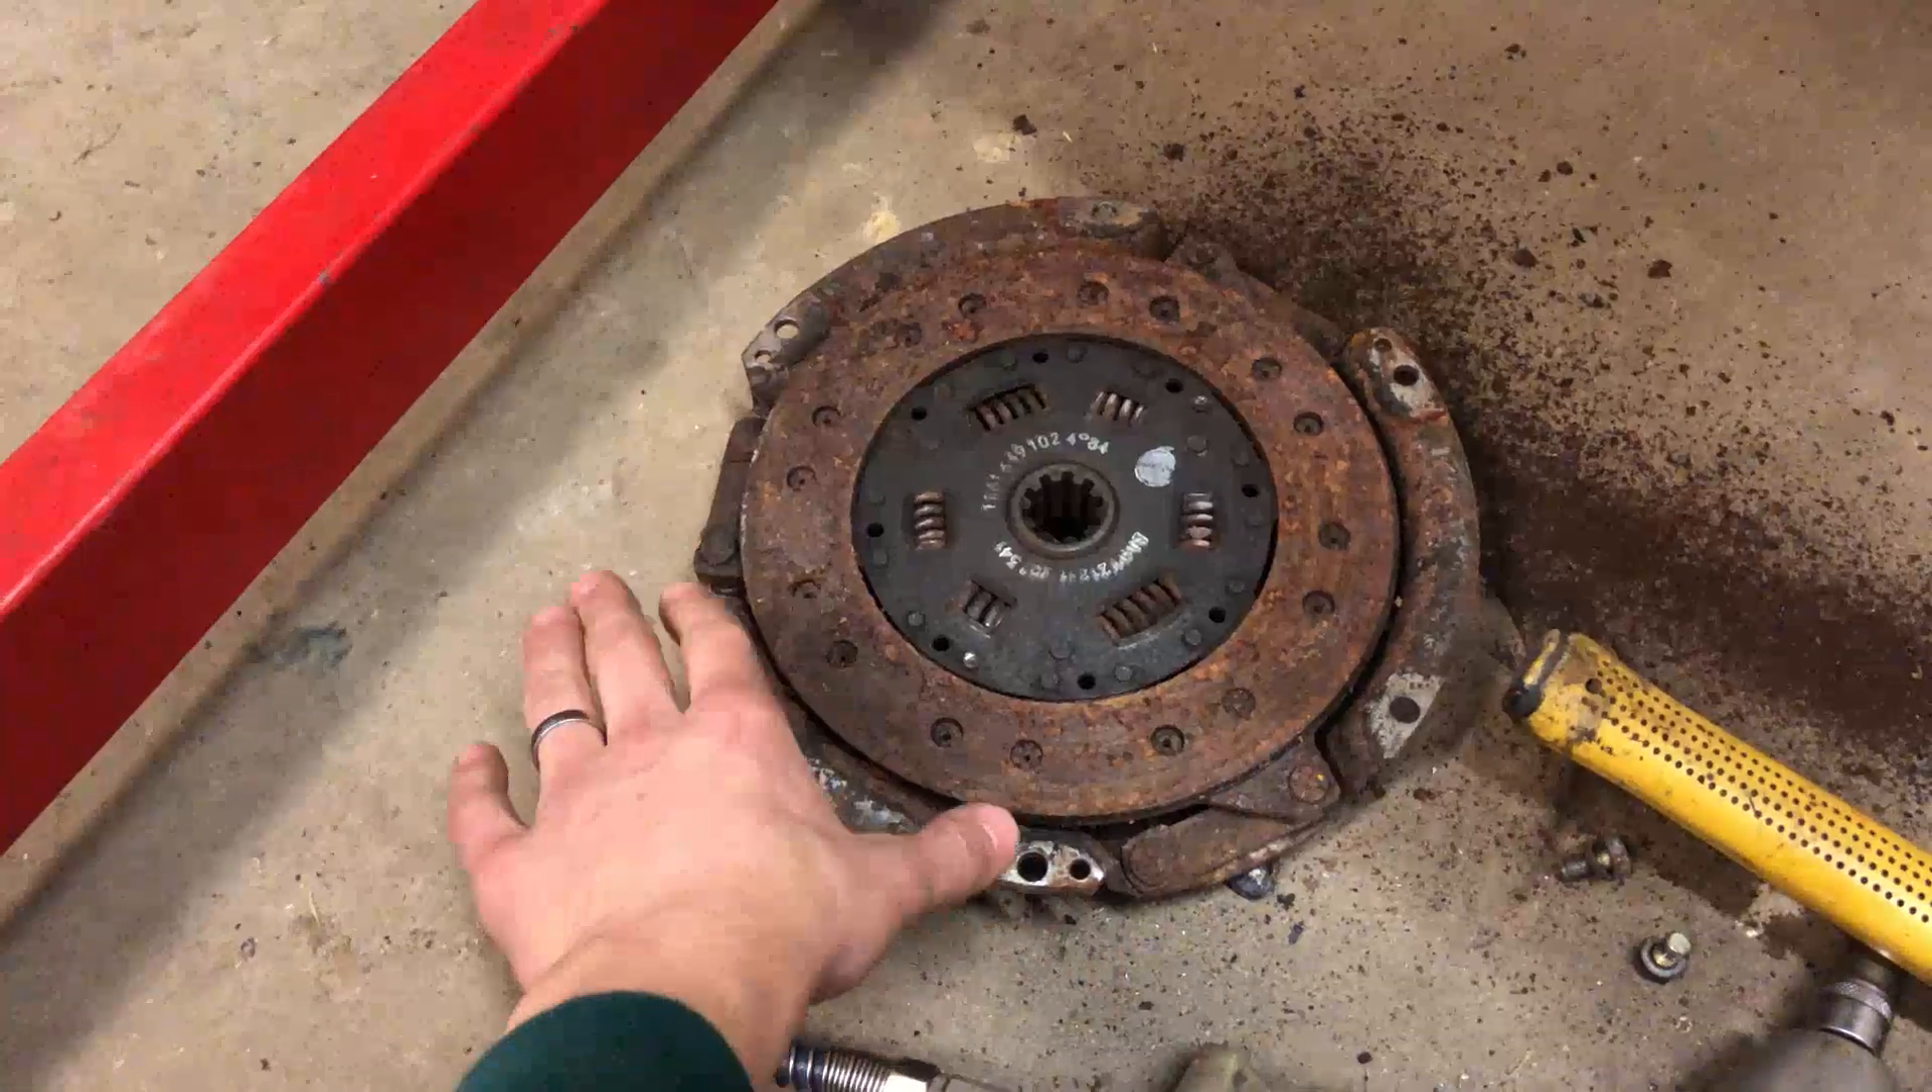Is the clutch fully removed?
Yes.